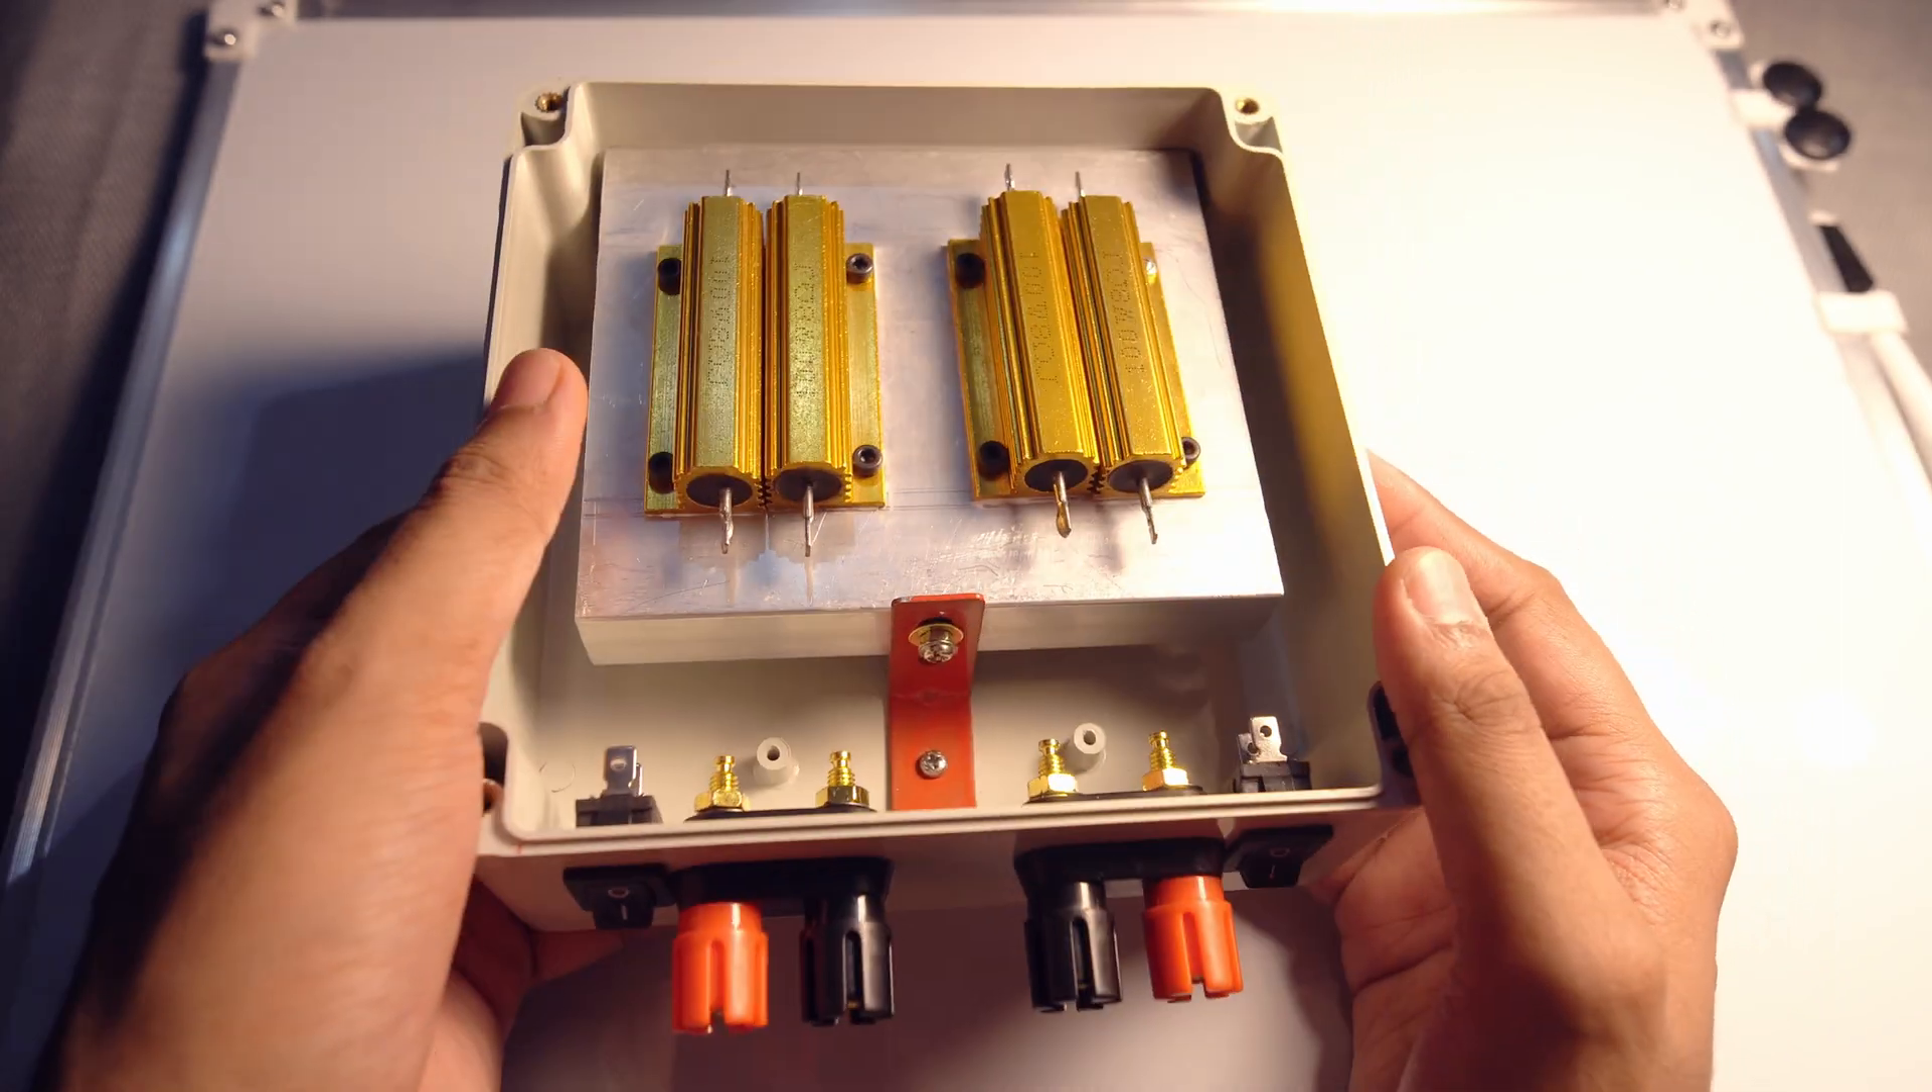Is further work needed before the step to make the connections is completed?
Yes.